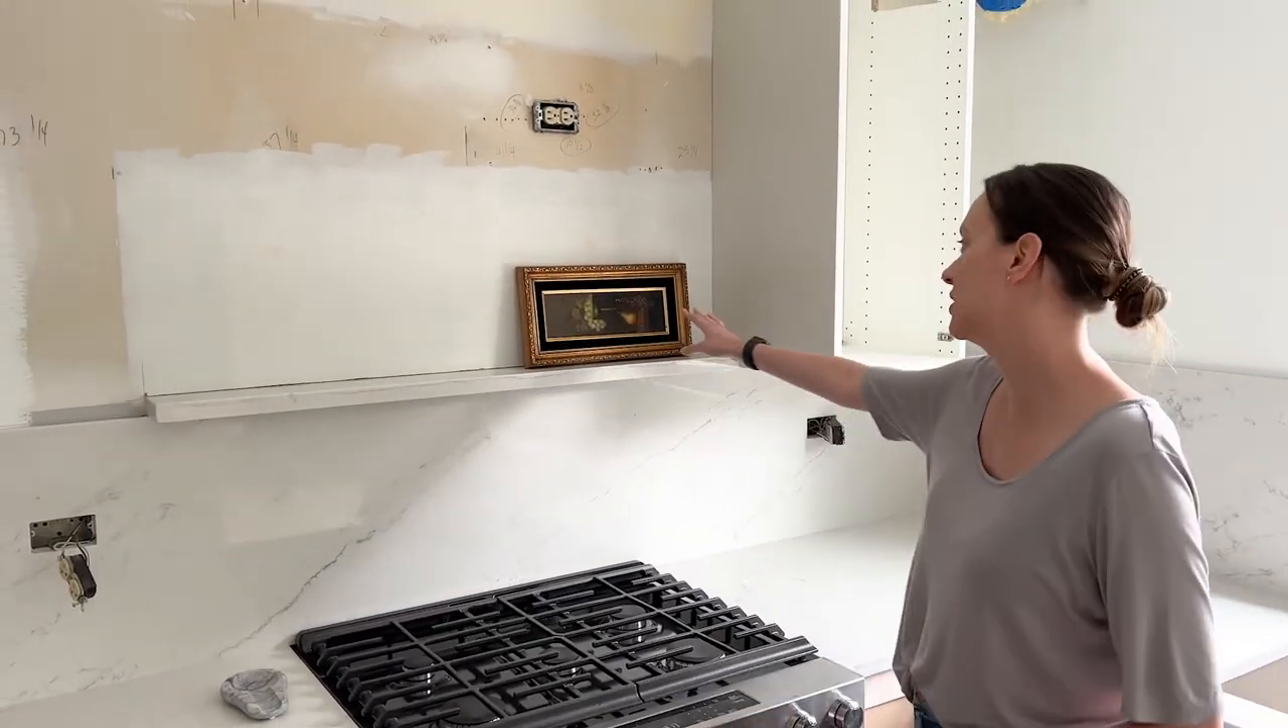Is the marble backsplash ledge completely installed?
Yes.